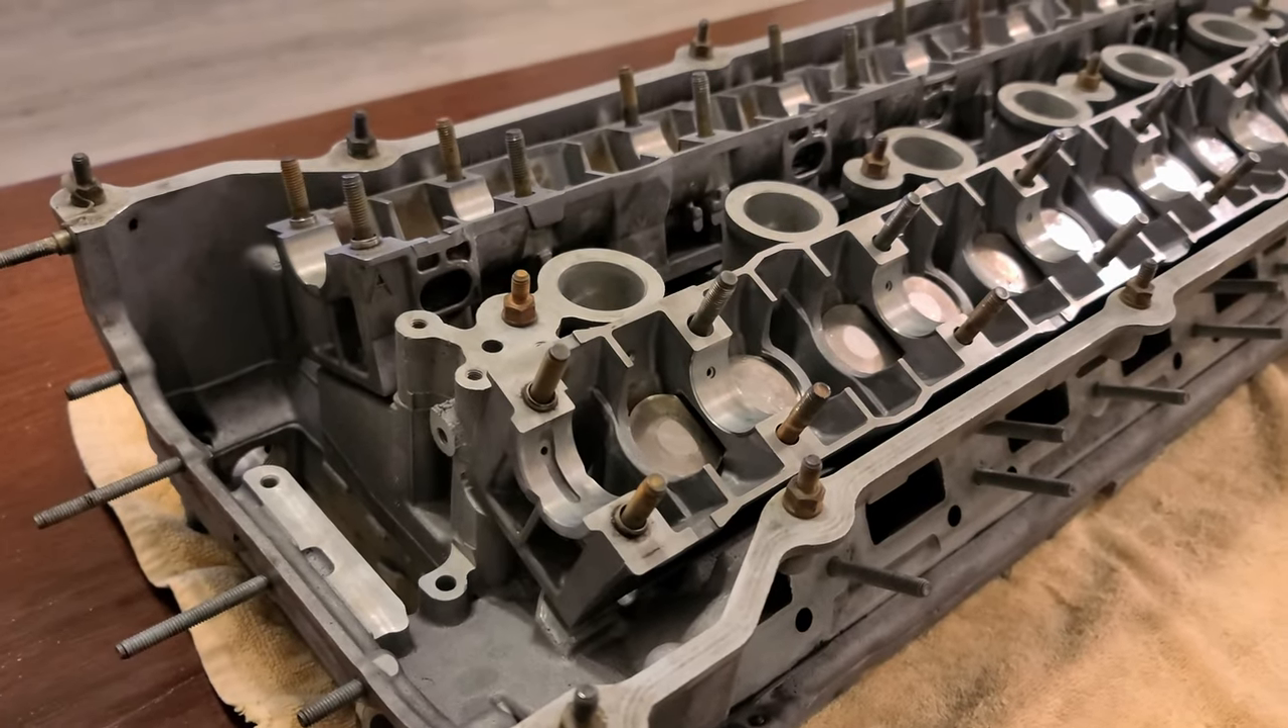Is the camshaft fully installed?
No.